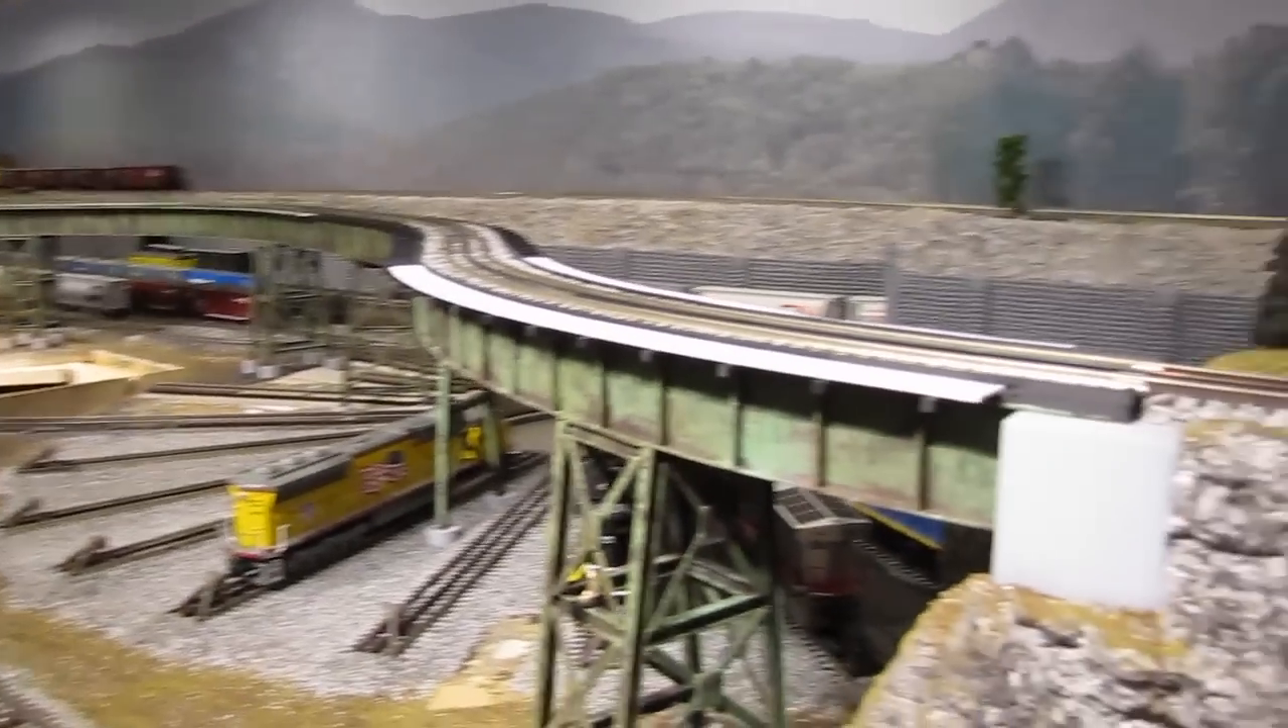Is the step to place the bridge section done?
Yes.